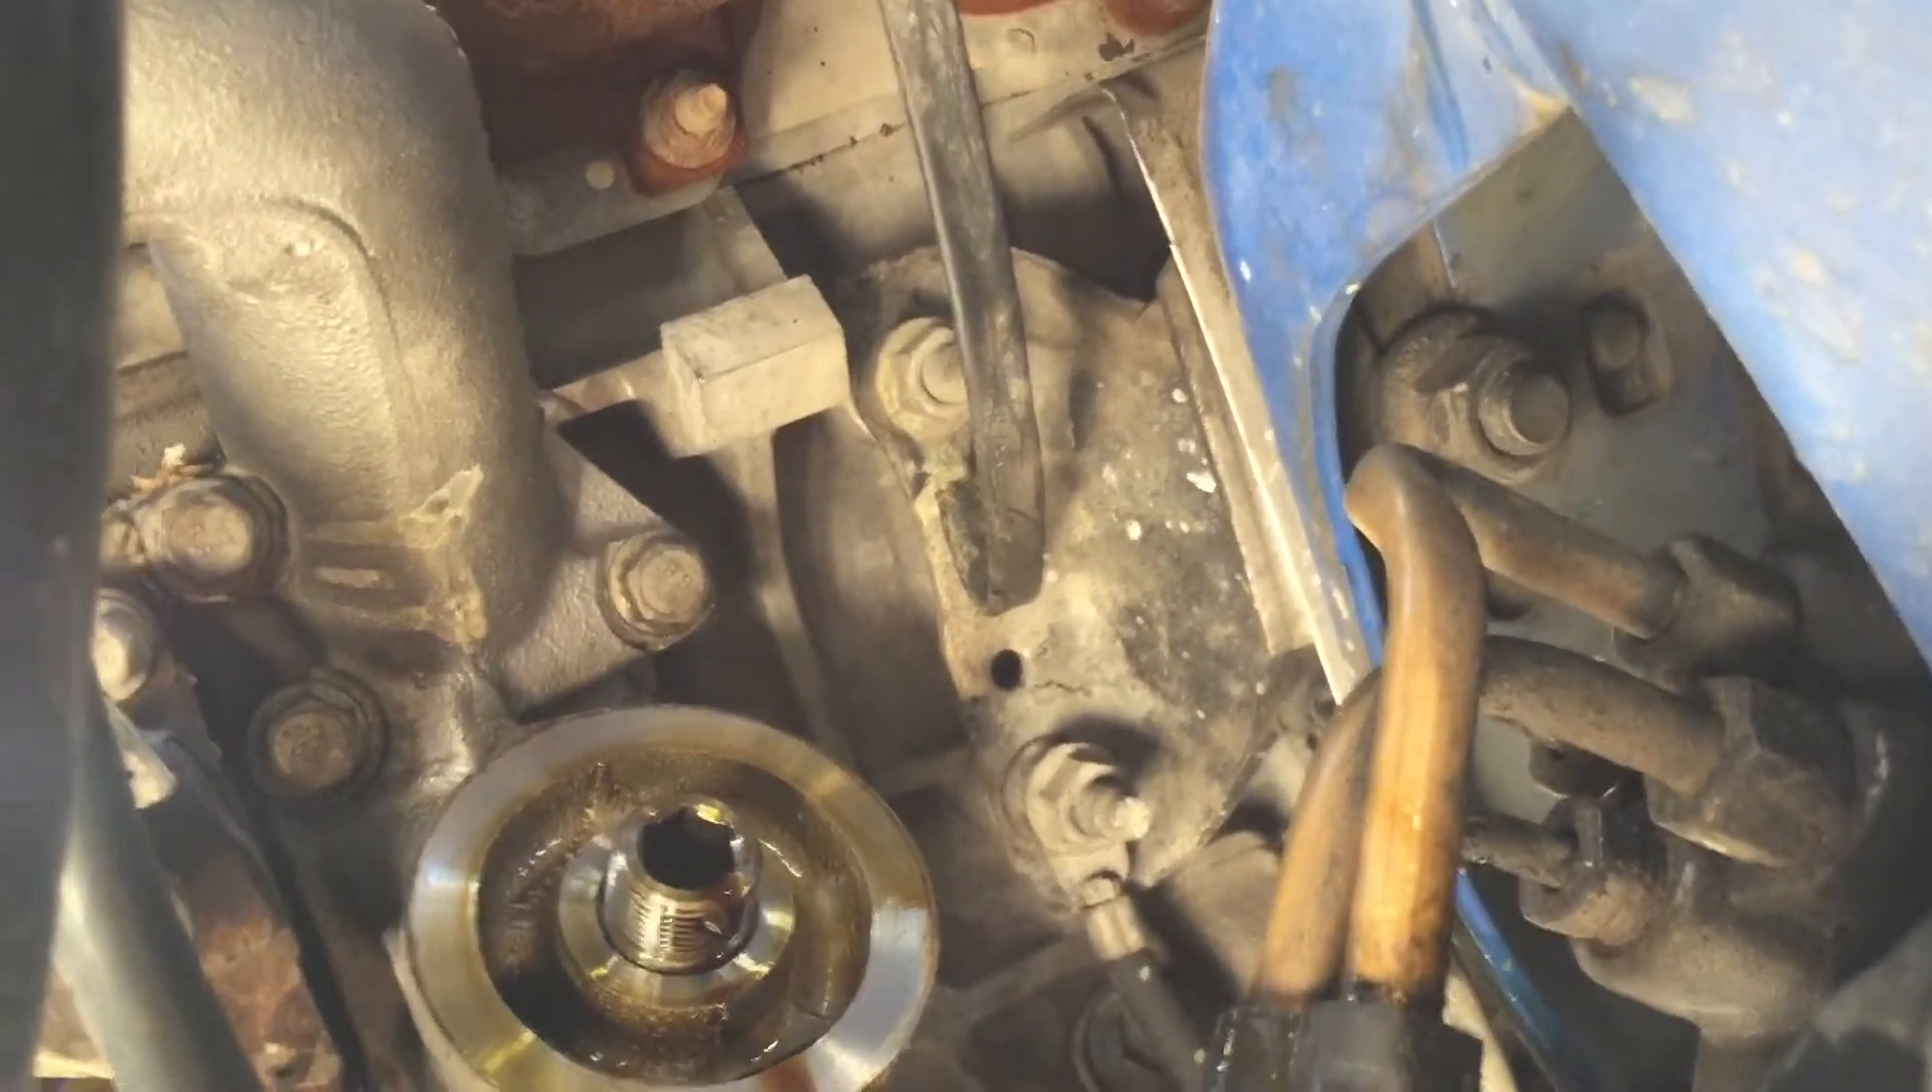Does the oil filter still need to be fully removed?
No.